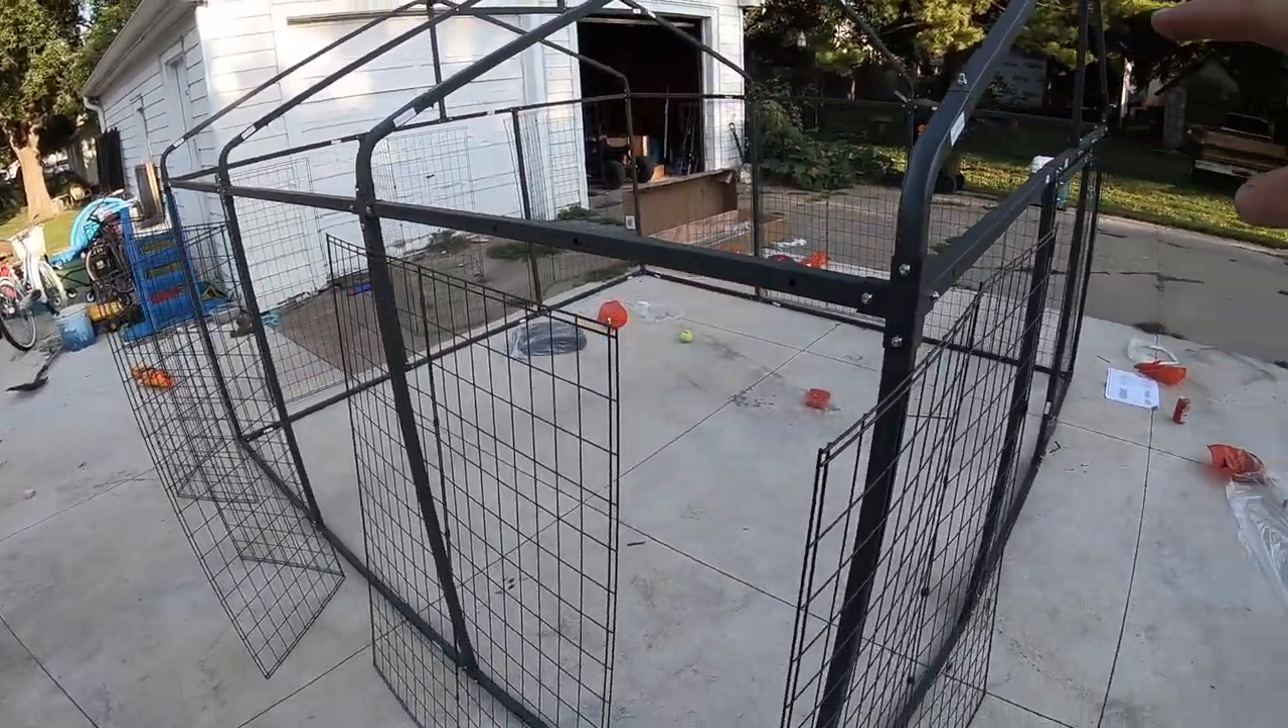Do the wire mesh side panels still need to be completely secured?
Yes.